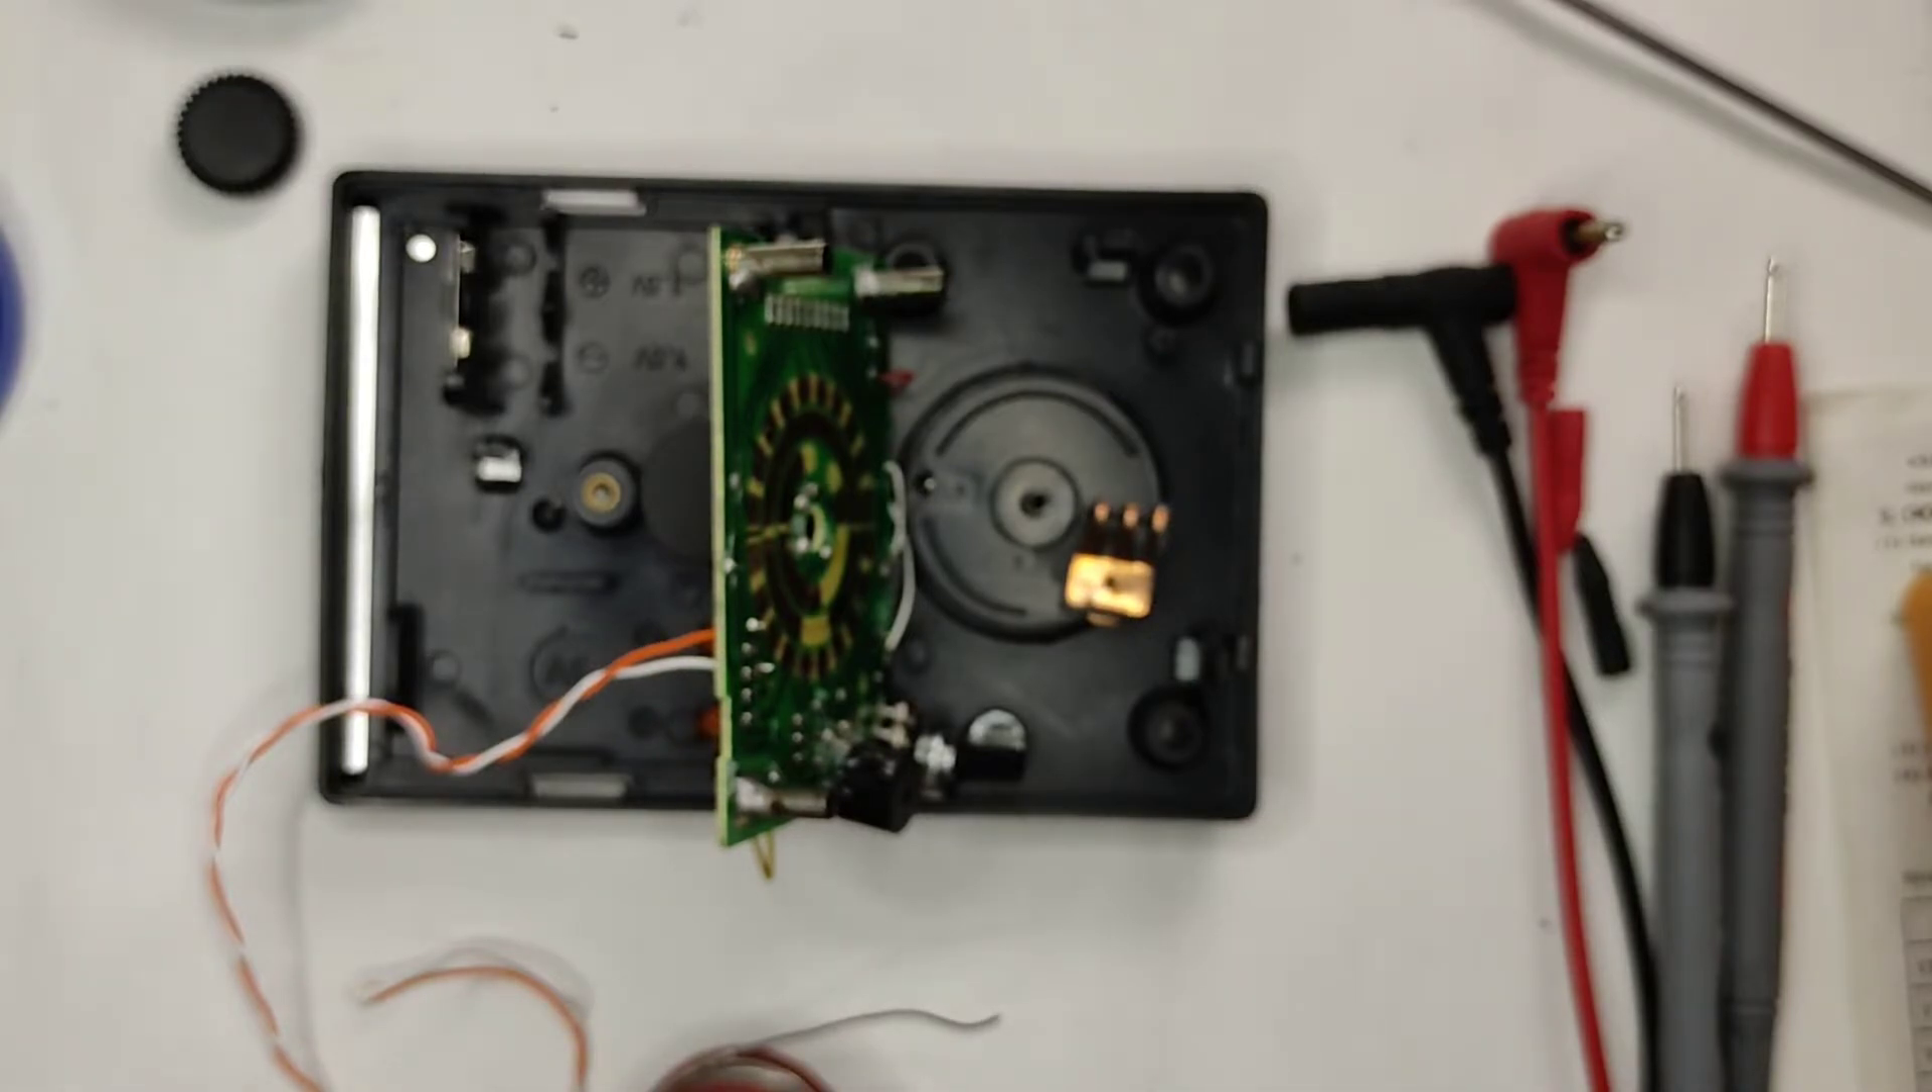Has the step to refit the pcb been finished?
No.